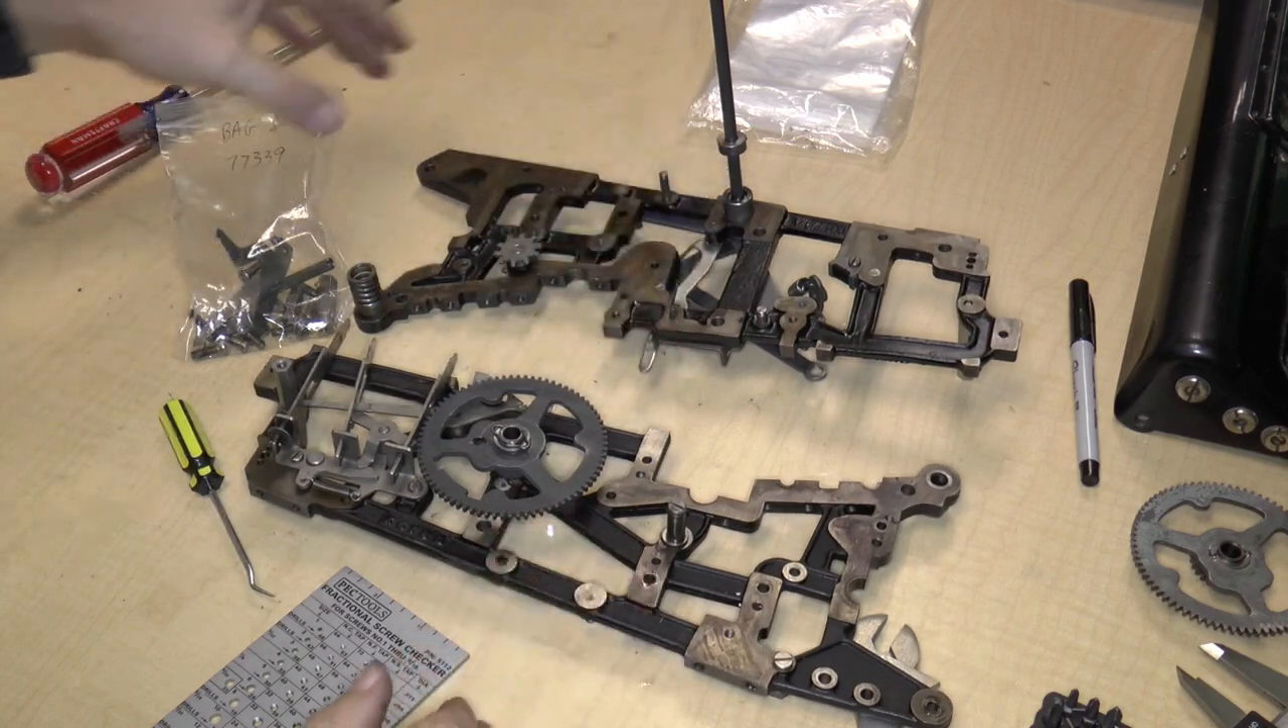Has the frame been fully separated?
Yes.